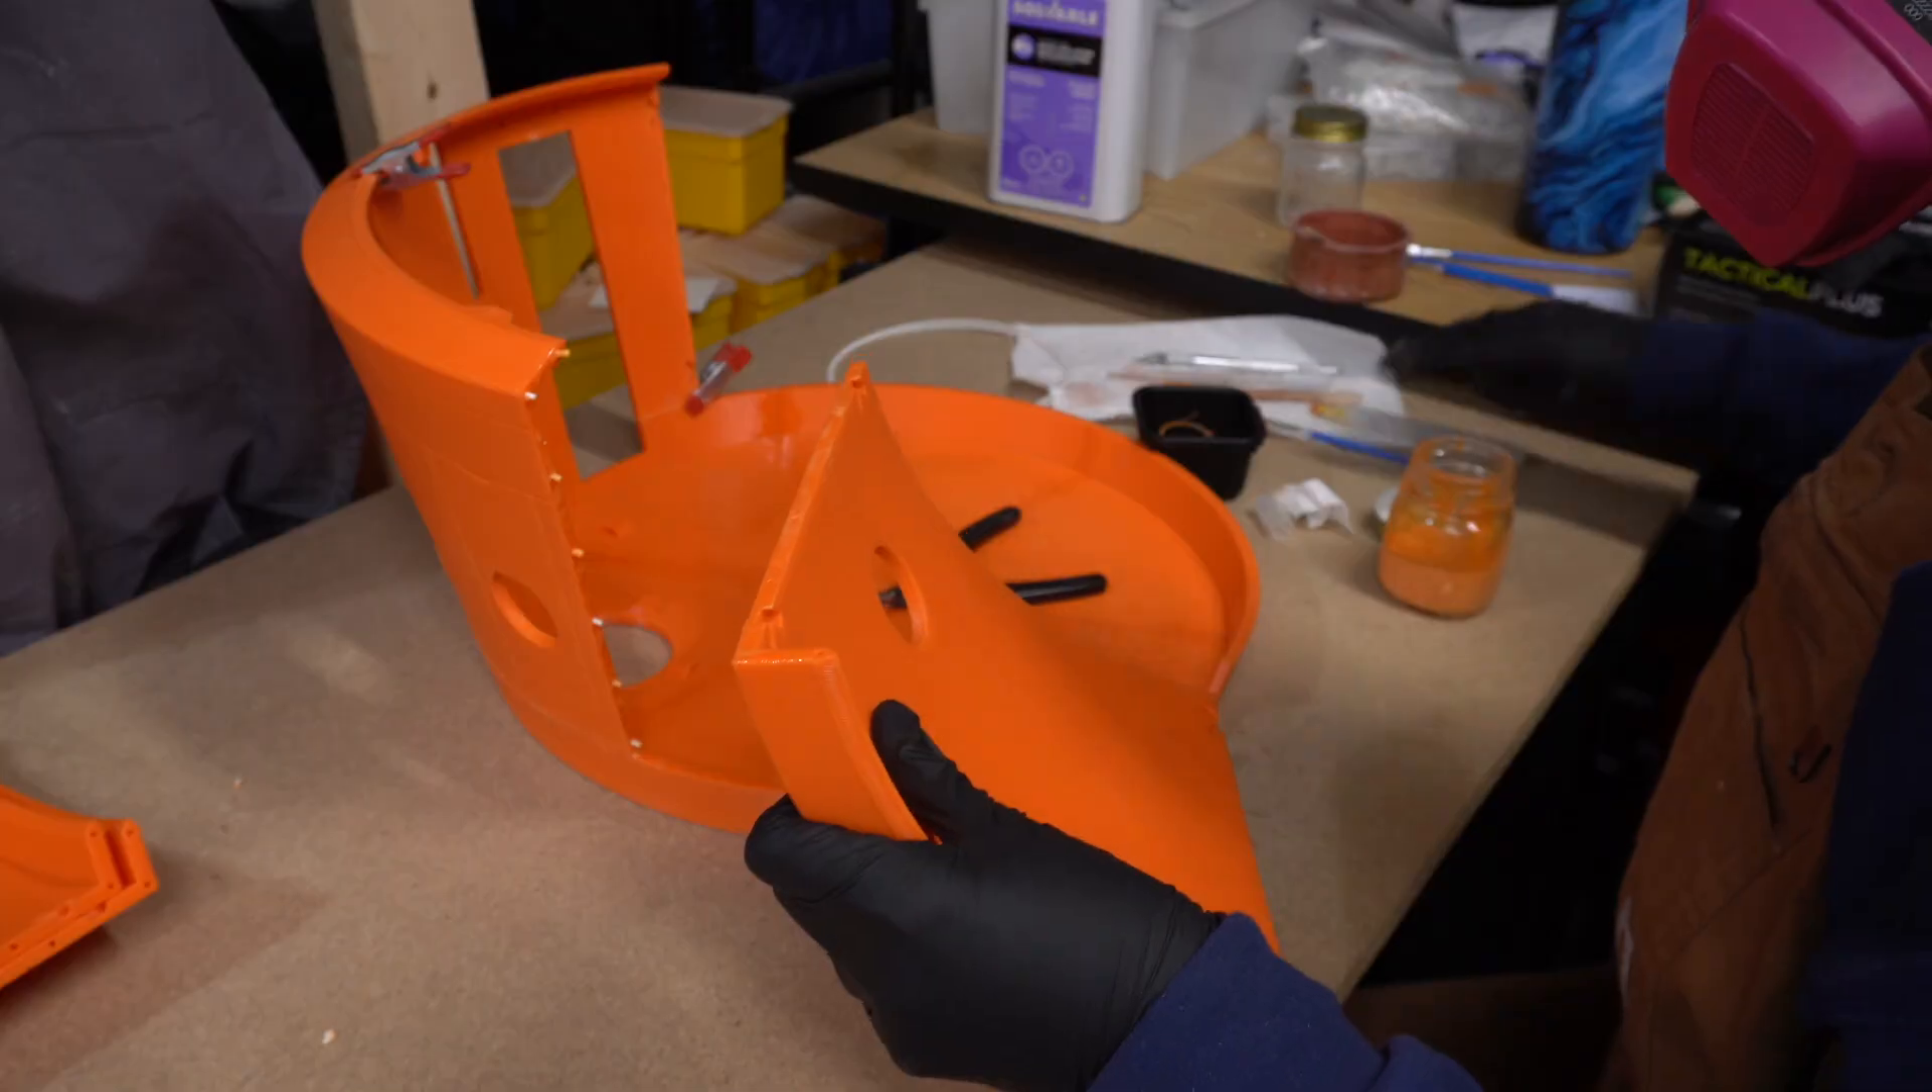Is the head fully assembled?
No.